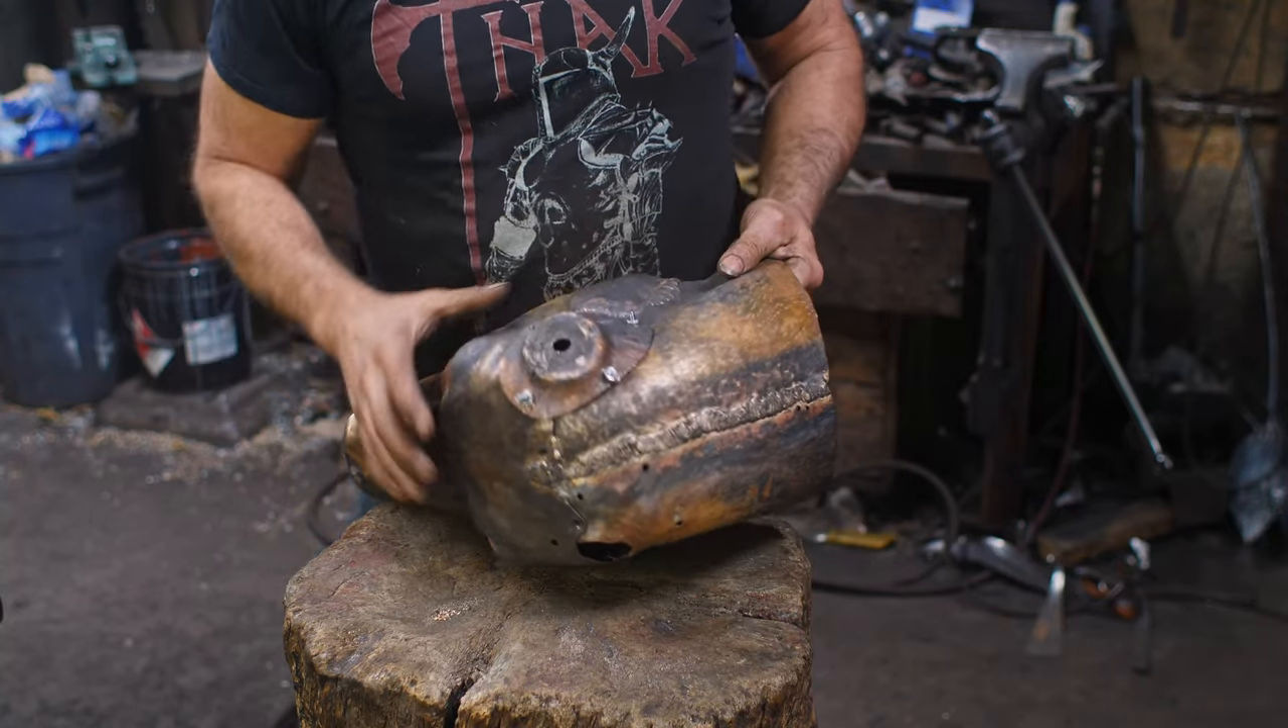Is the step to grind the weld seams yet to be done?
Yes.